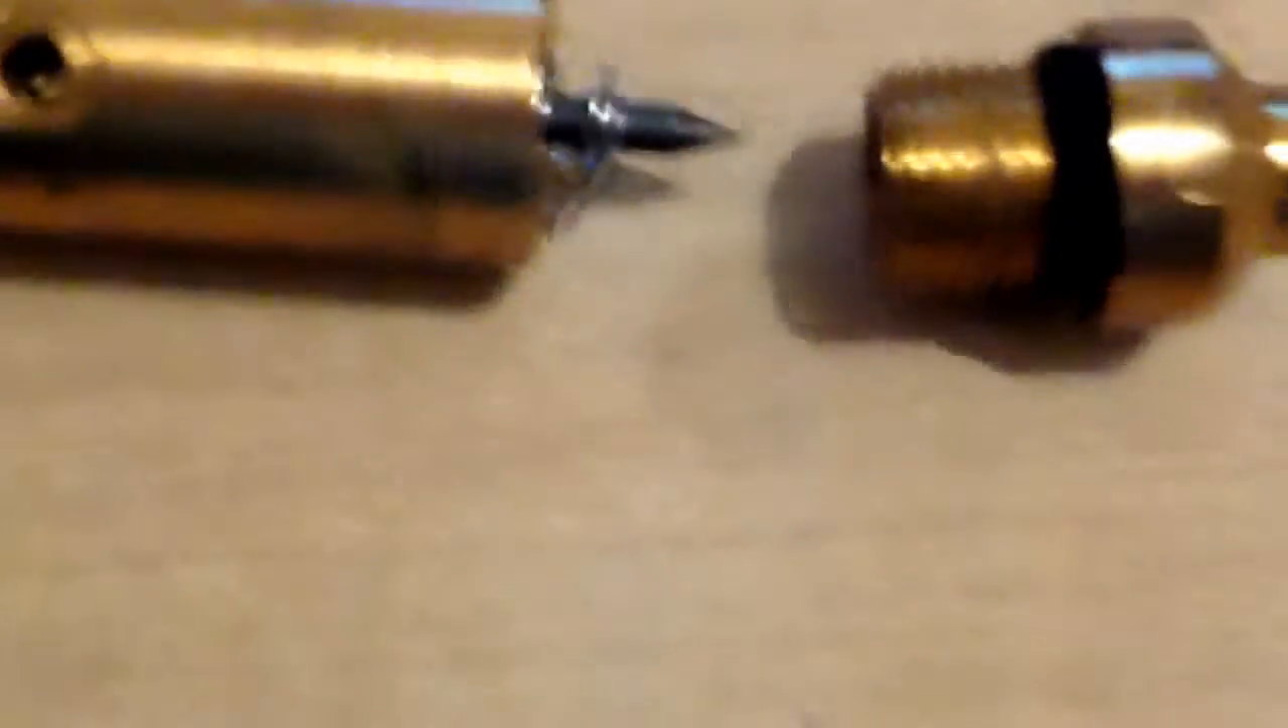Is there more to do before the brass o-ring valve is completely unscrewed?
No.